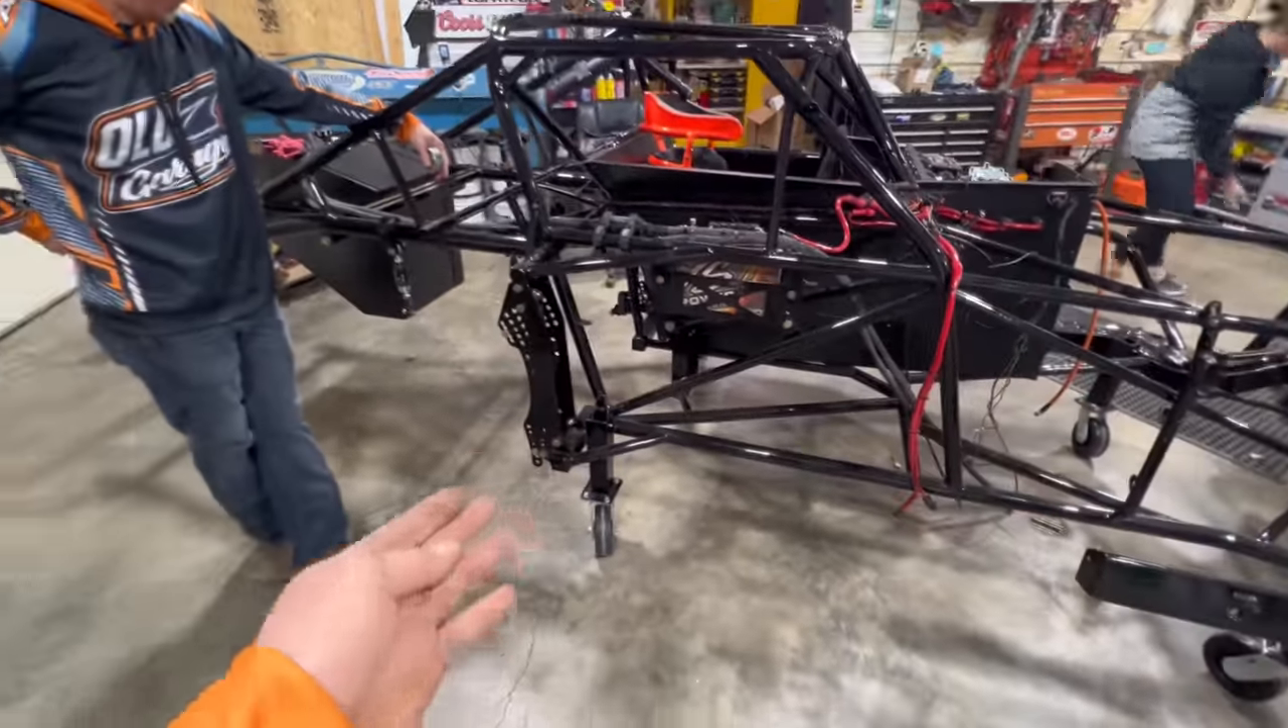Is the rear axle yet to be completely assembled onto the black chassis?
Yes.